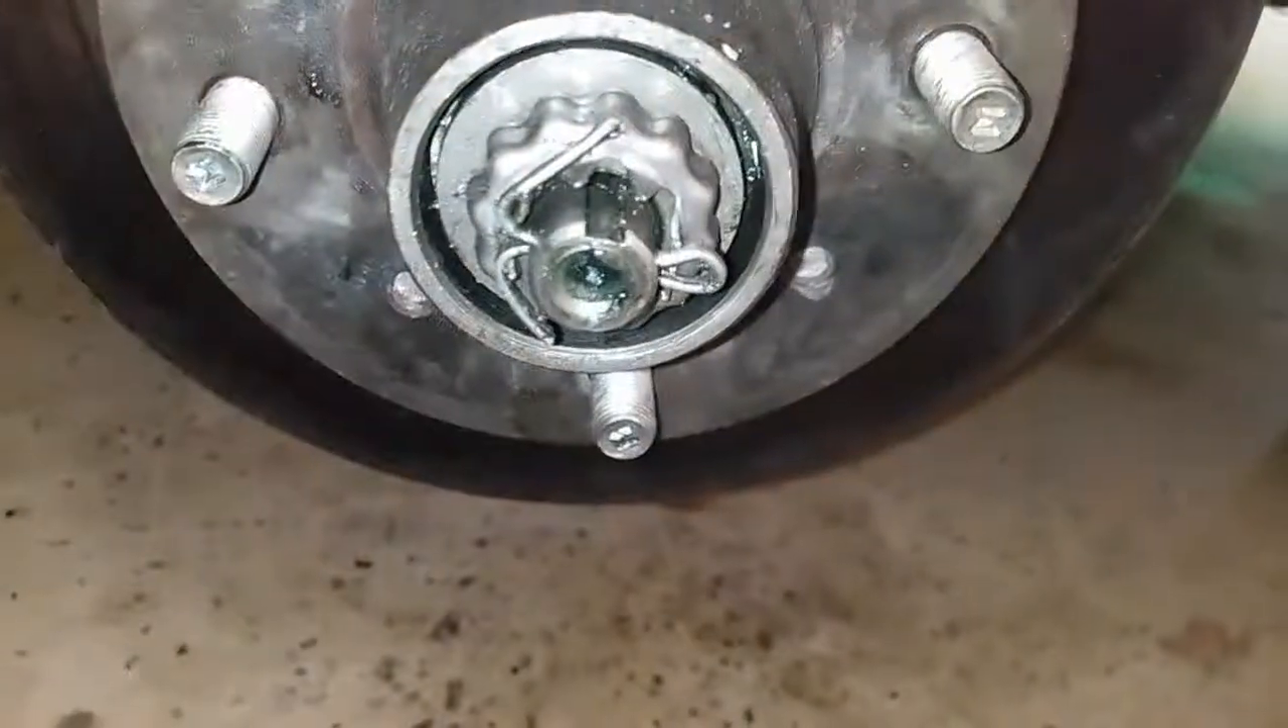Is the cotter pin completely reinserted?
Yes.